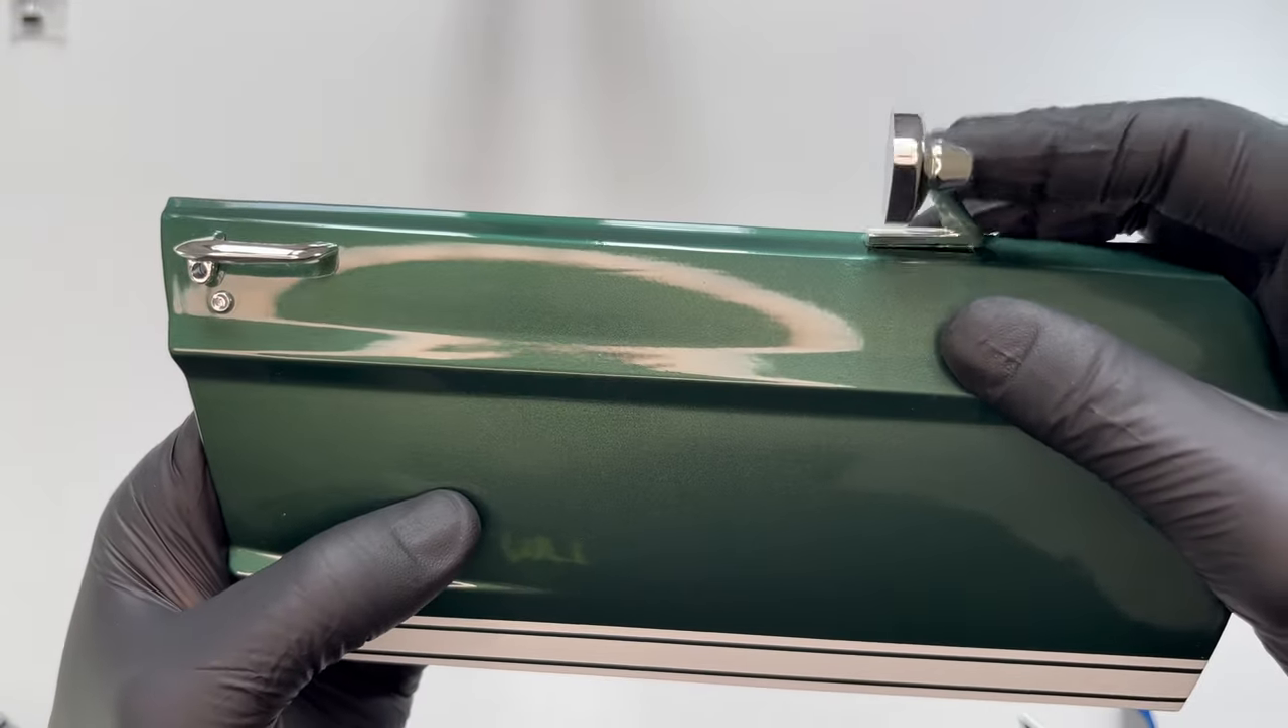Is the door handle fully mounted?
Yes.